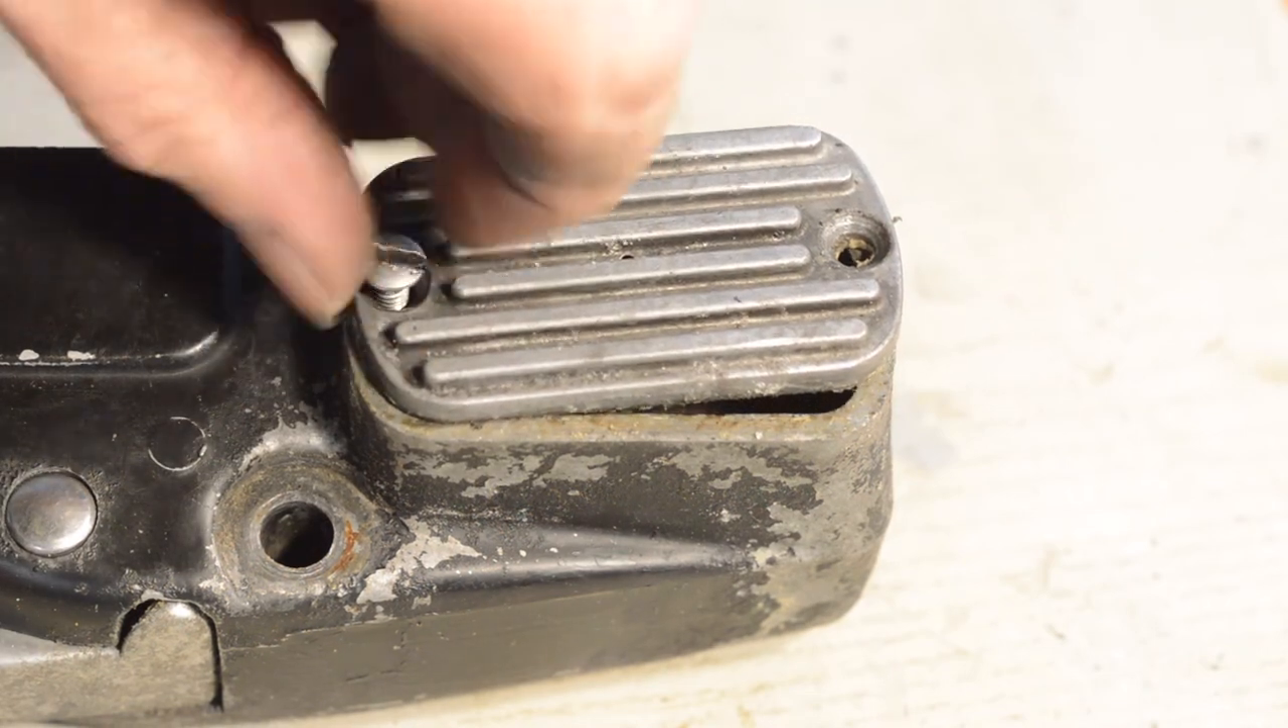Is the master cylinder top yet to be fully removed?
Yes.